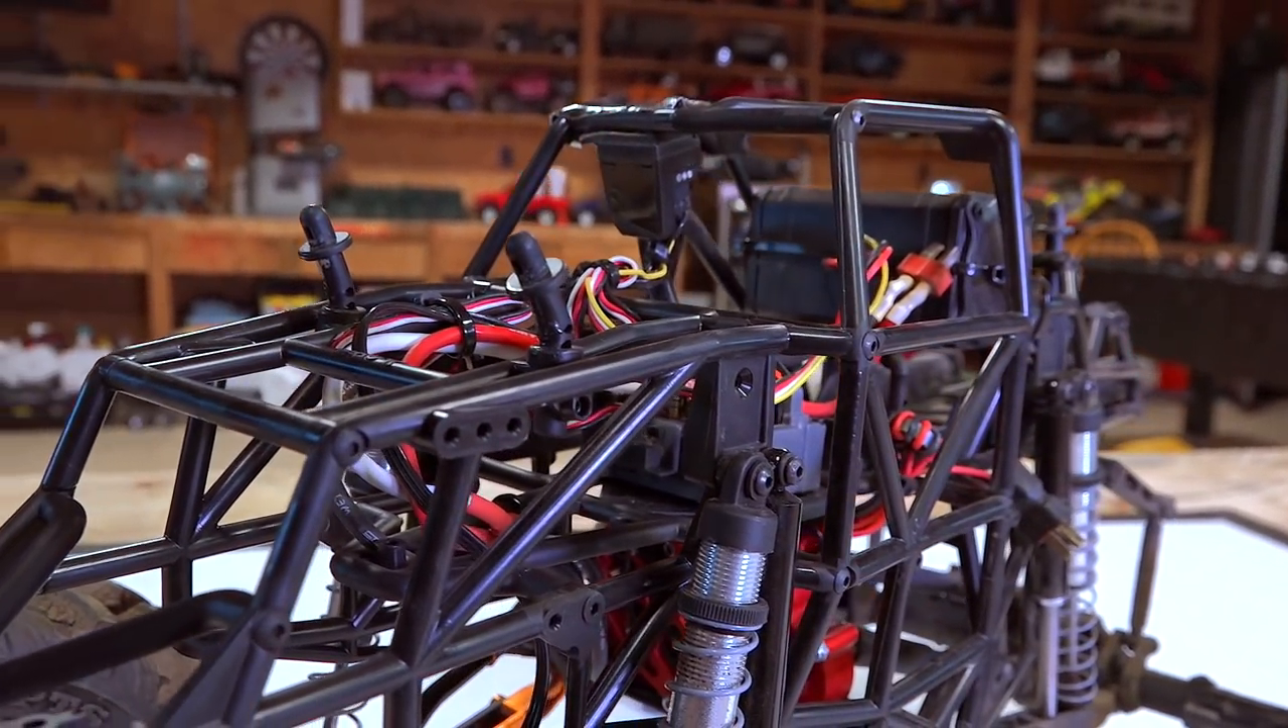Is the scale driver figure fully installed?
No.